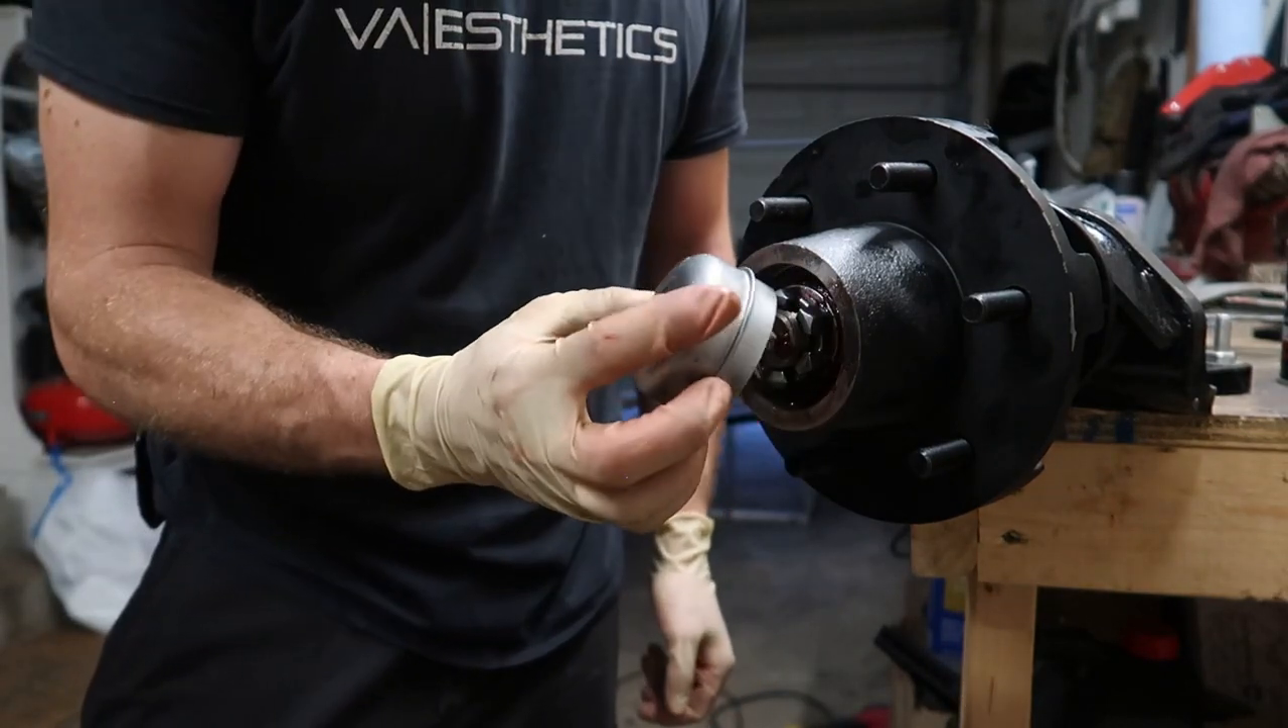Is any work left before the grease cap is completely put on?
Yes.